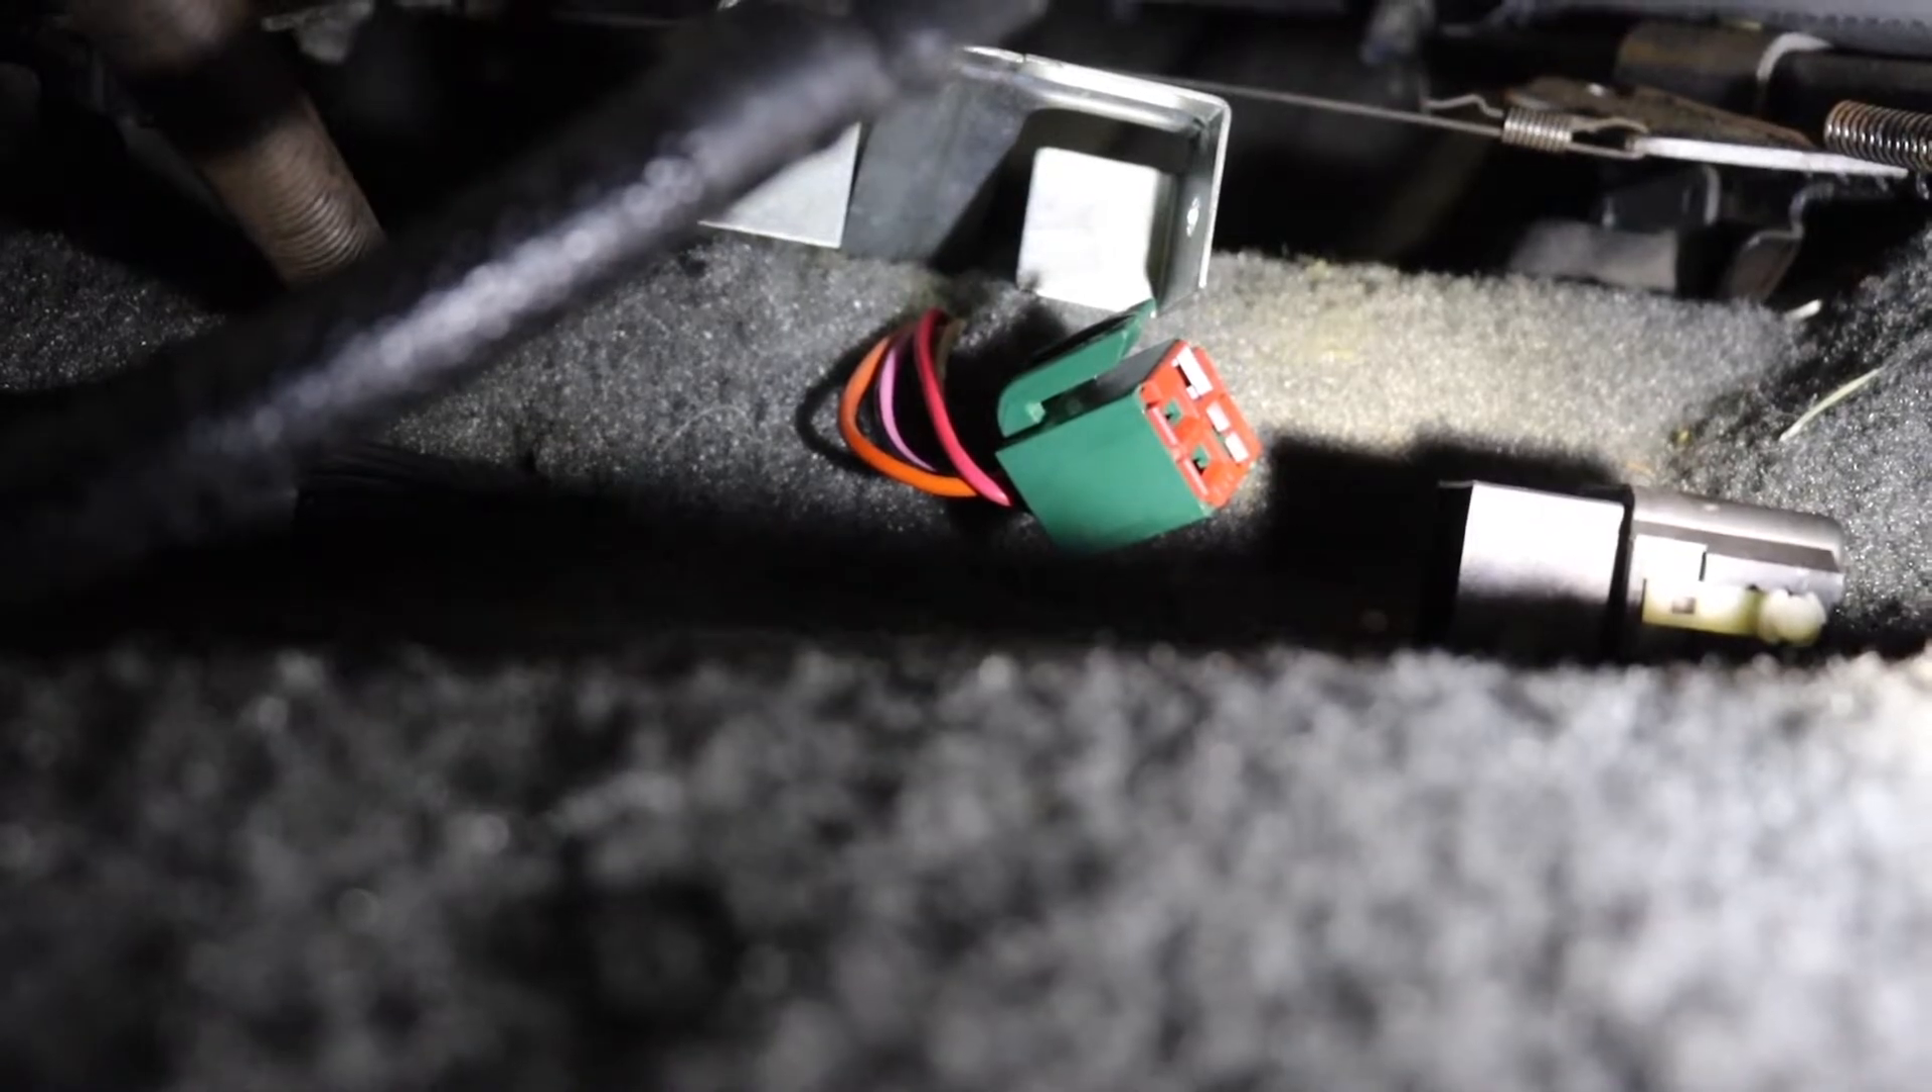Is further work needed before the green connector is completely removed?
No.